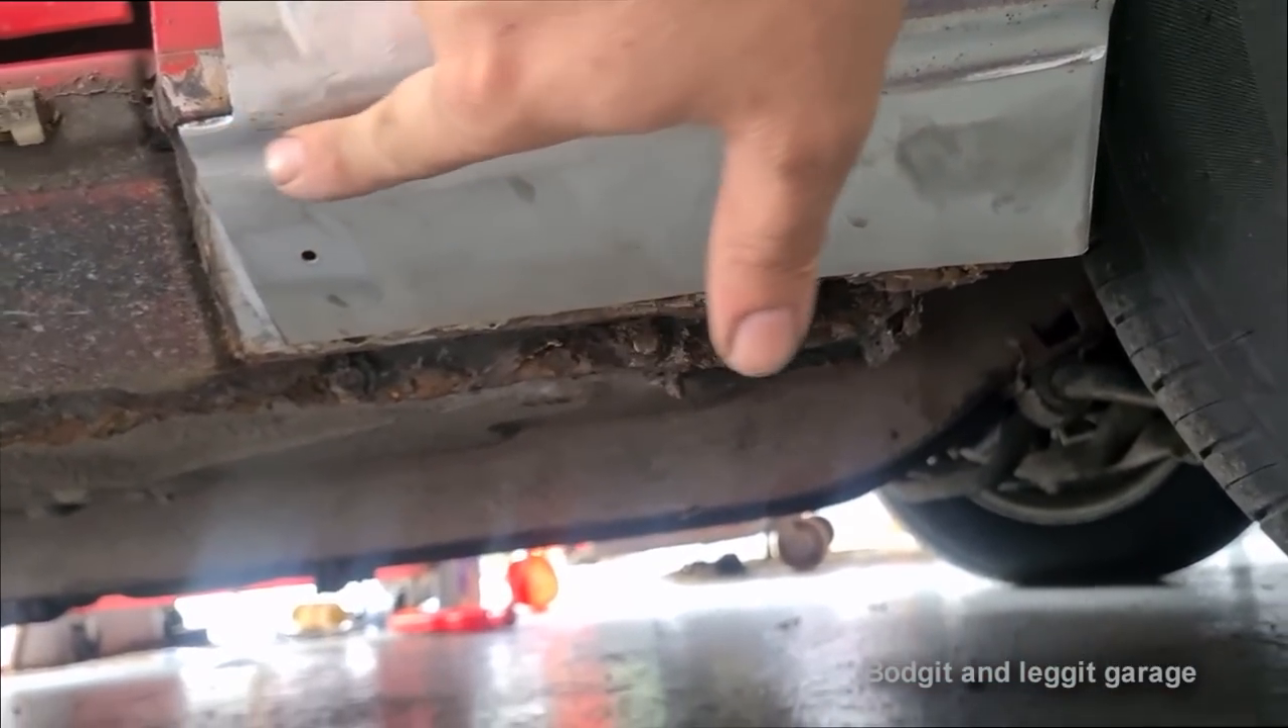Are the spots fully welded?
No.